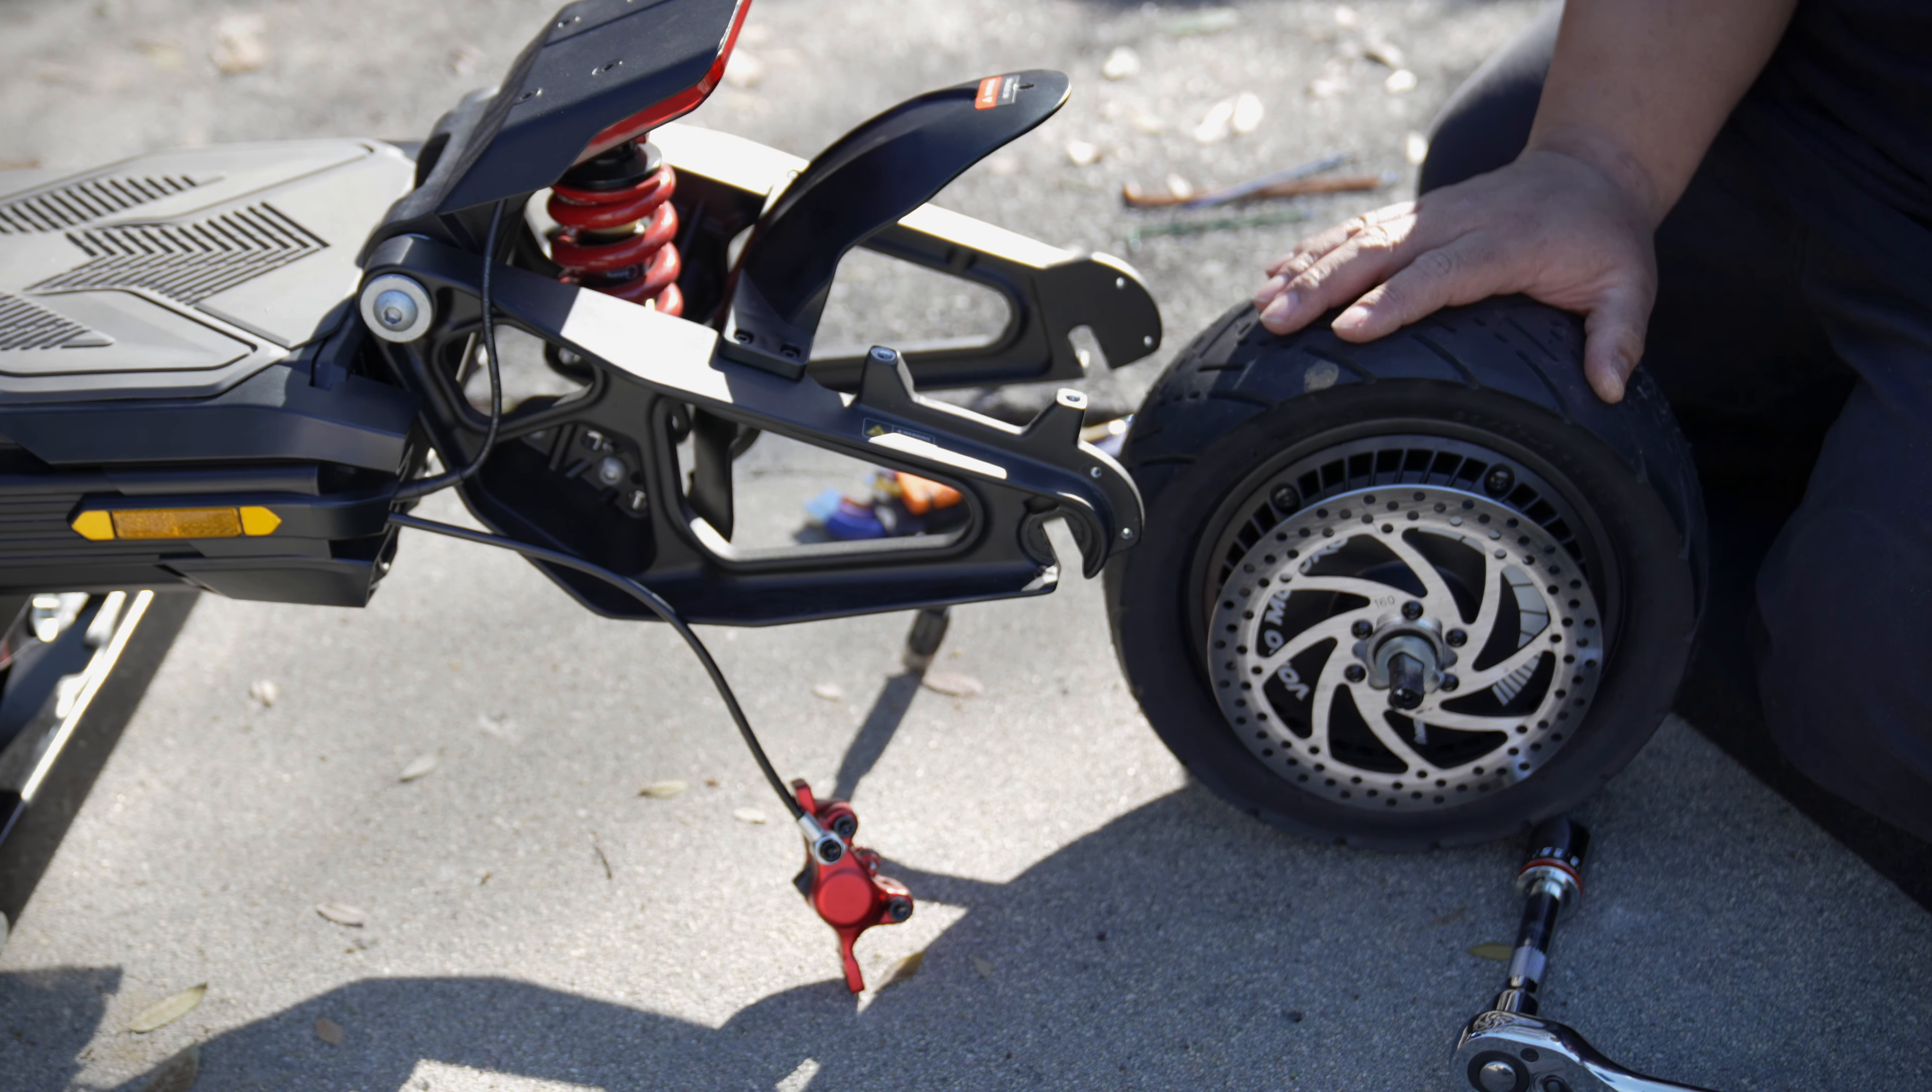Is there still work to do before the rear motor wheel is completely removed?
No.